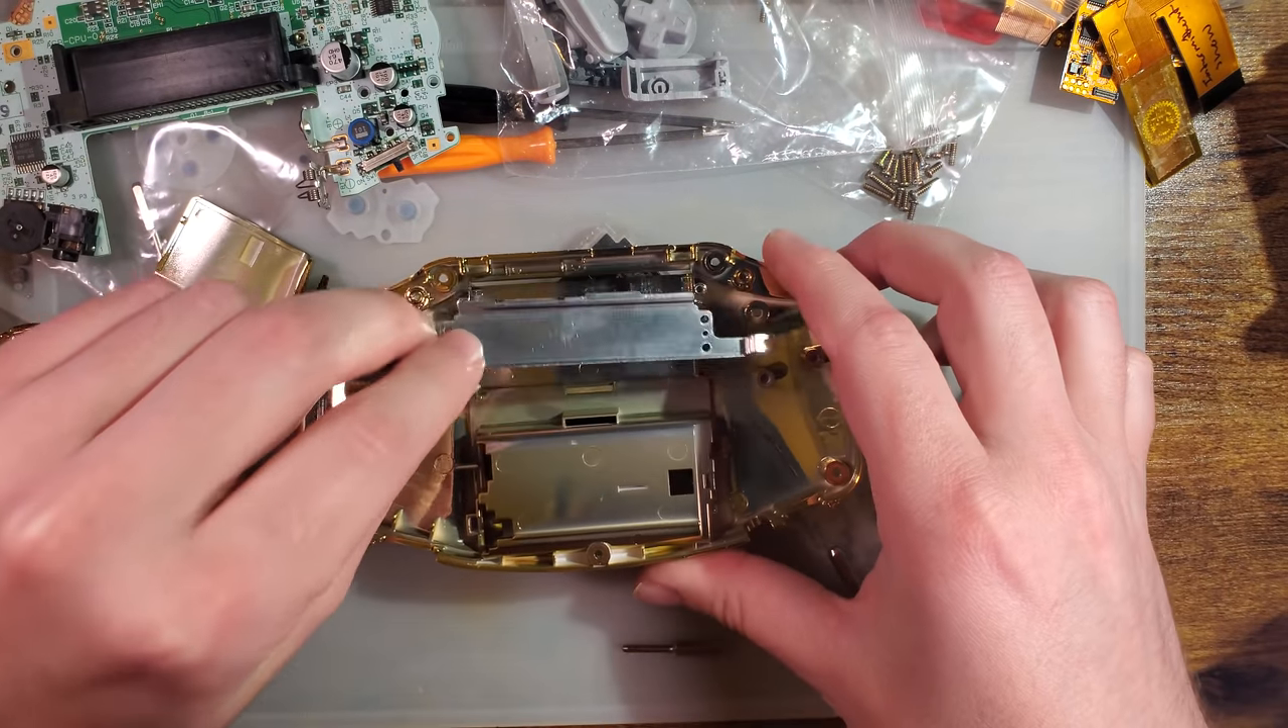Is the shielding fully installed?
No.